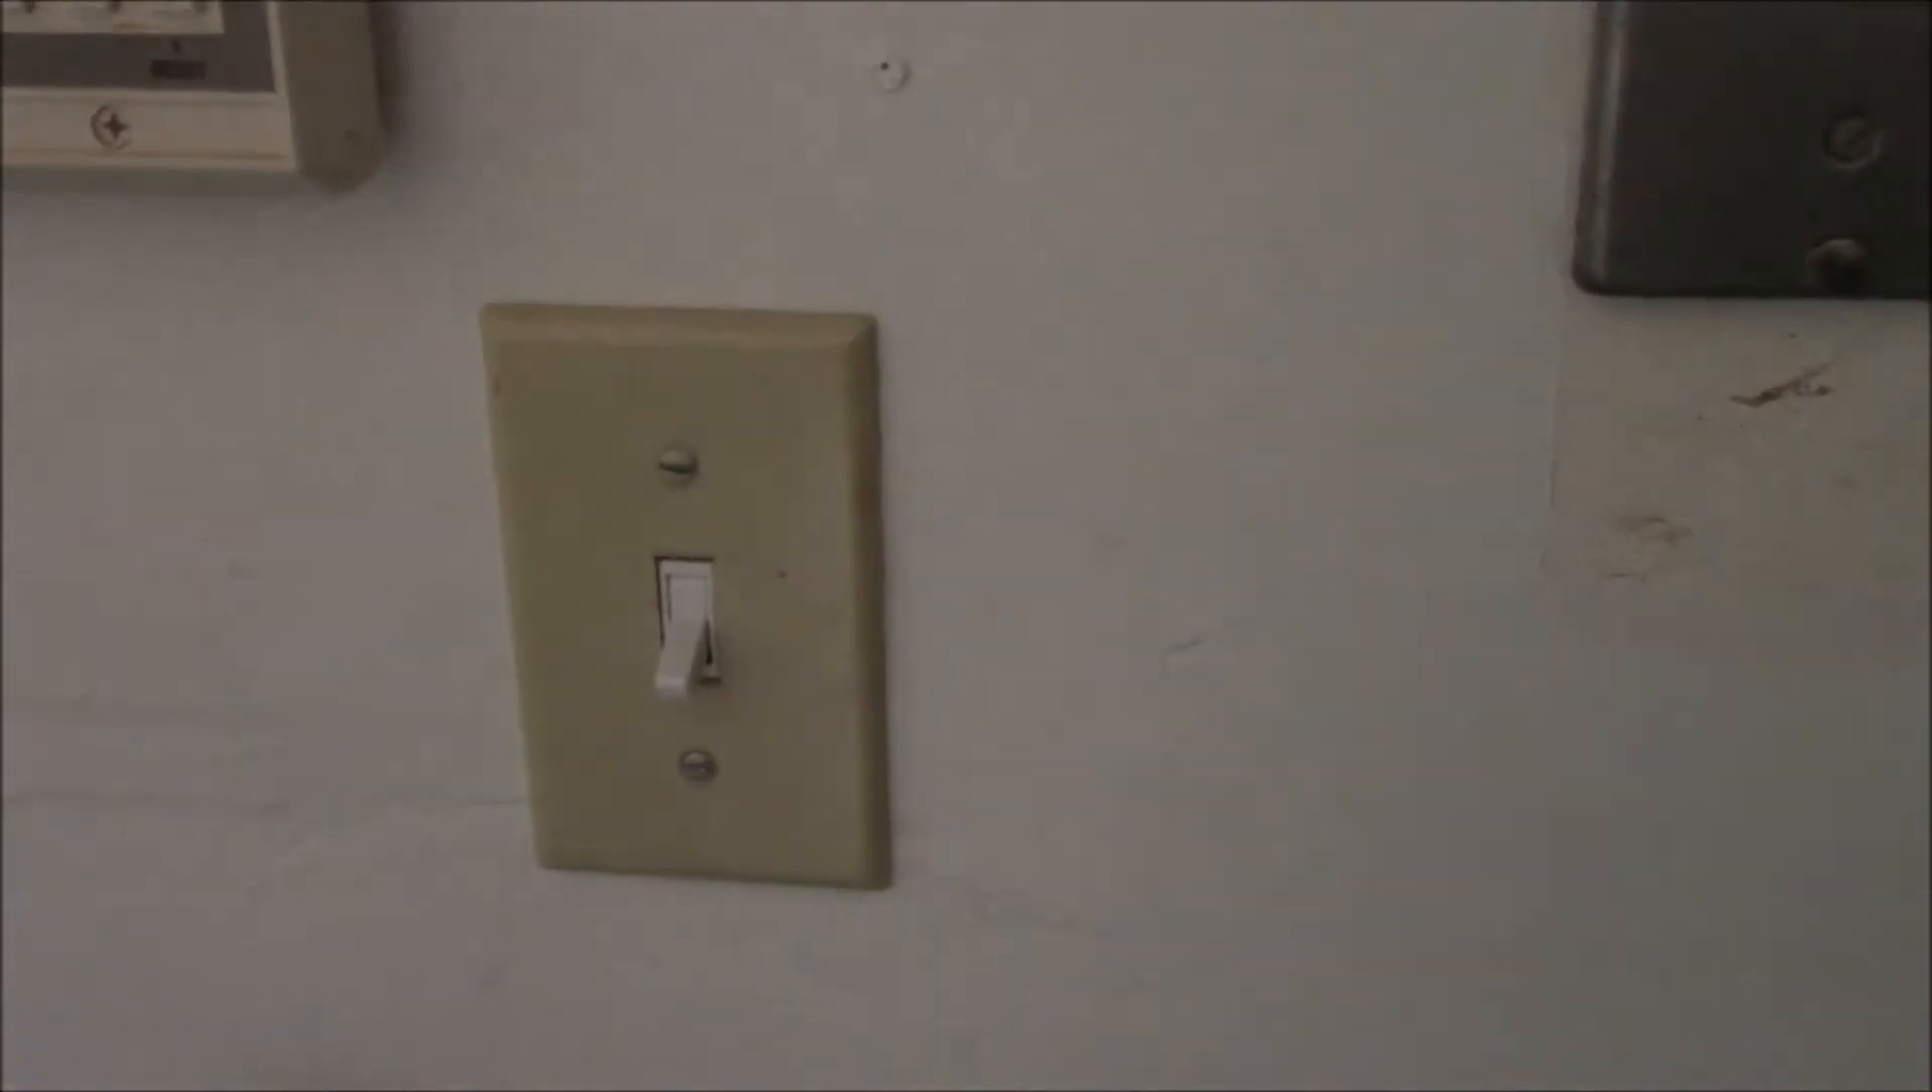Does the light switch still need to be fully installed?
No.